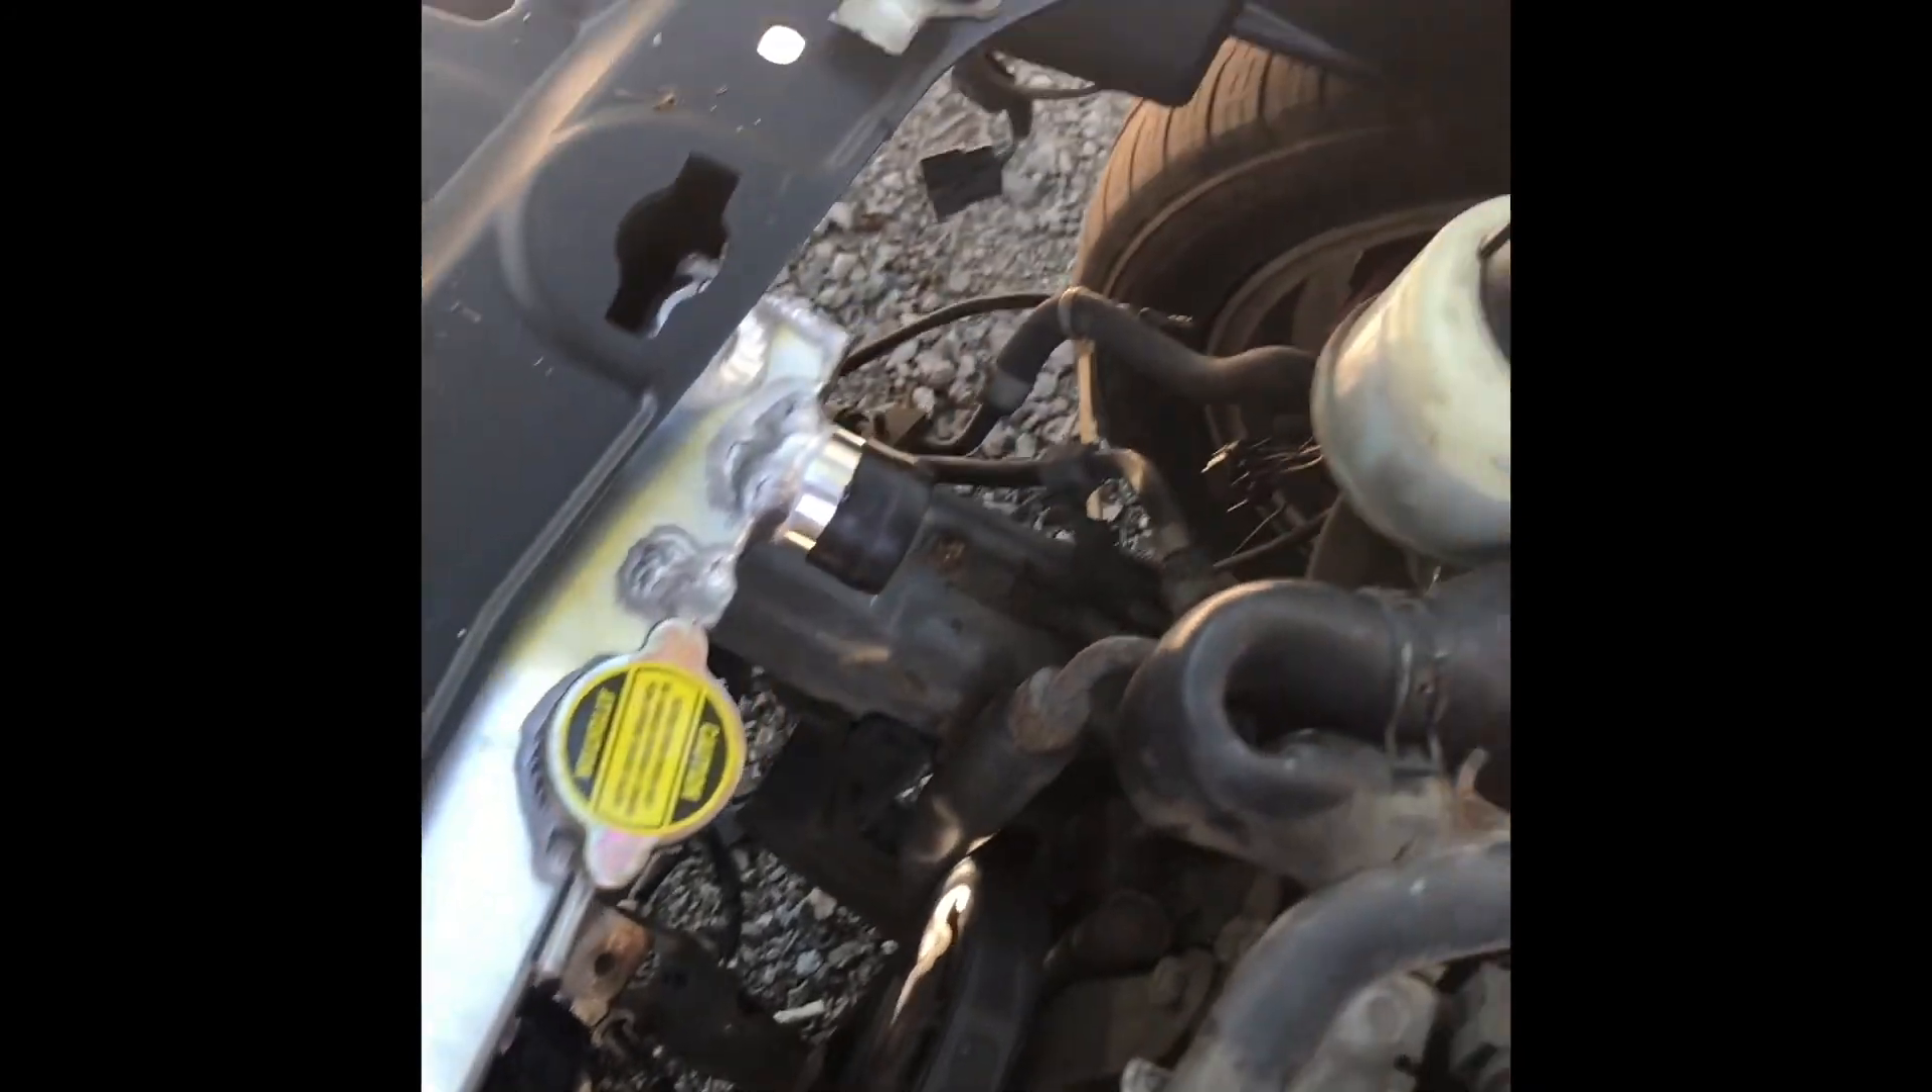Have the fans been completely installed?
No.